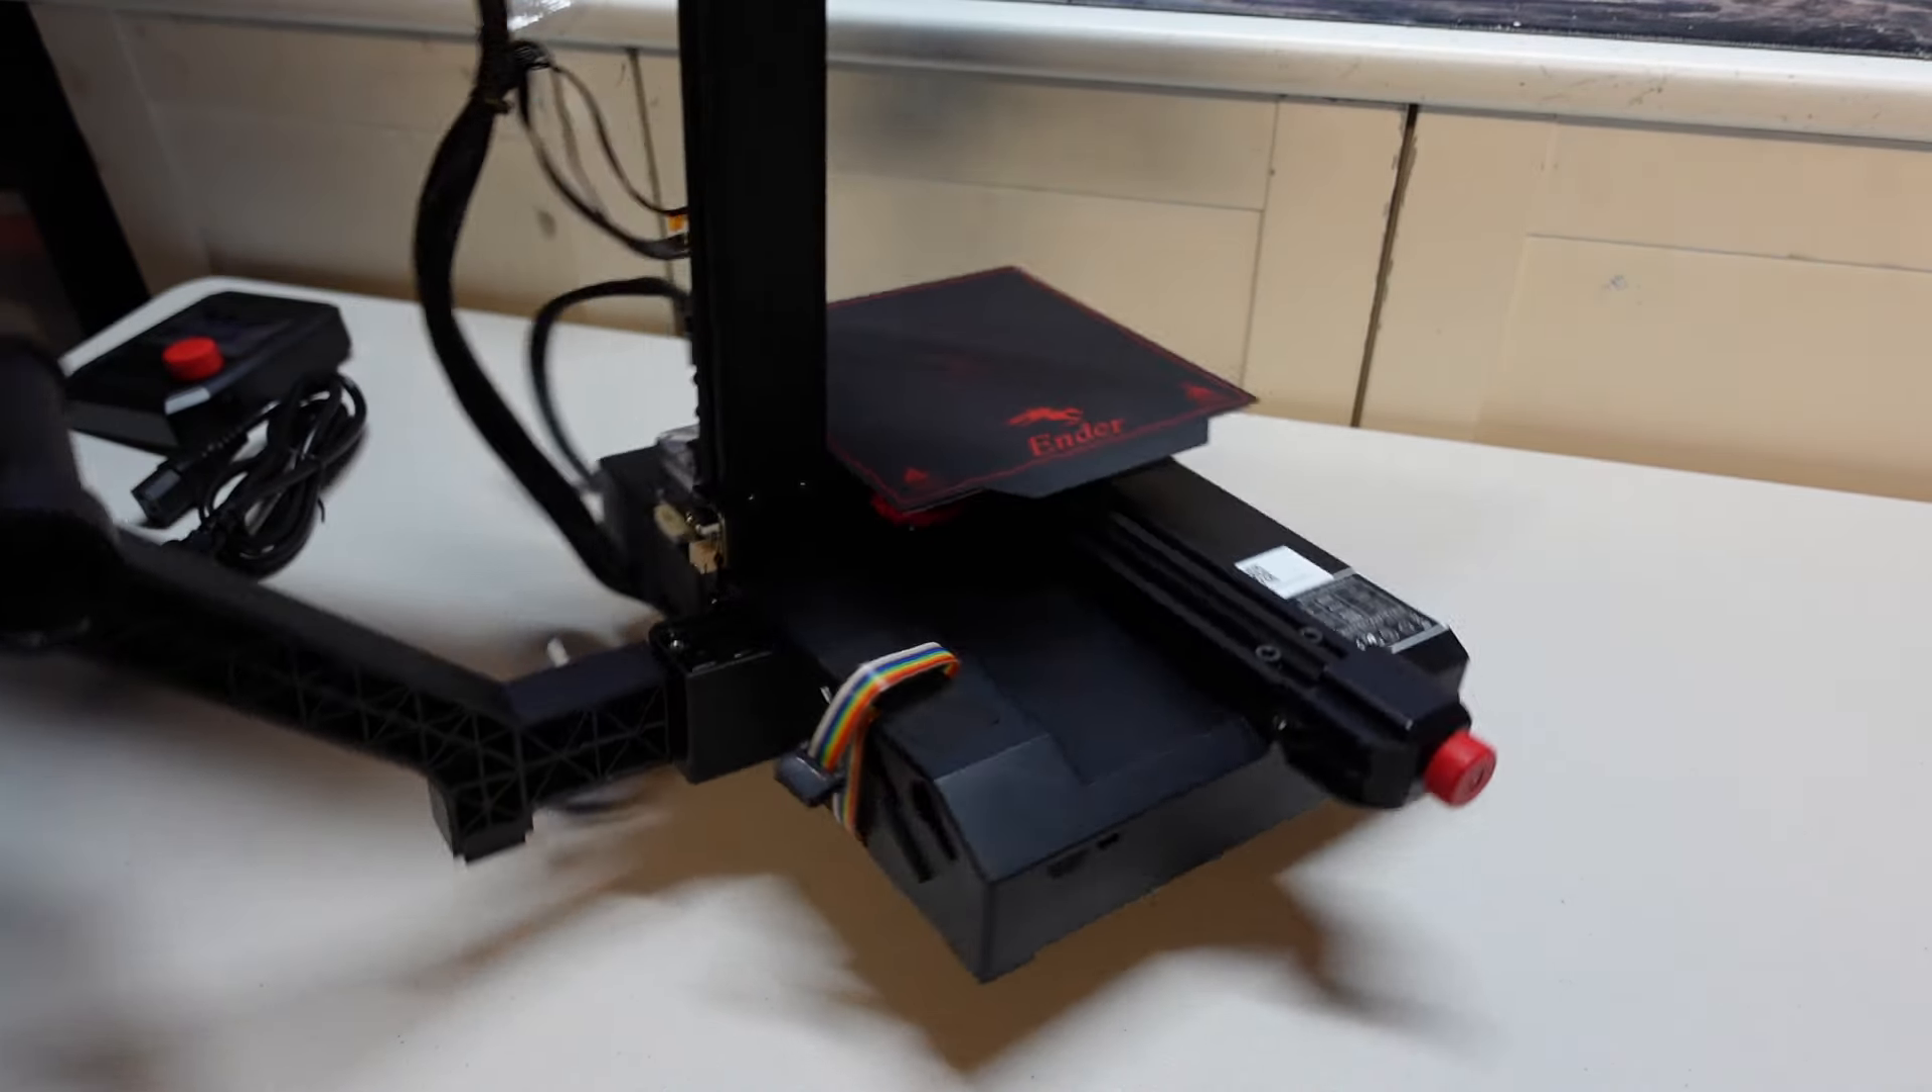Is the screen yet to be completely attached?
Yes.